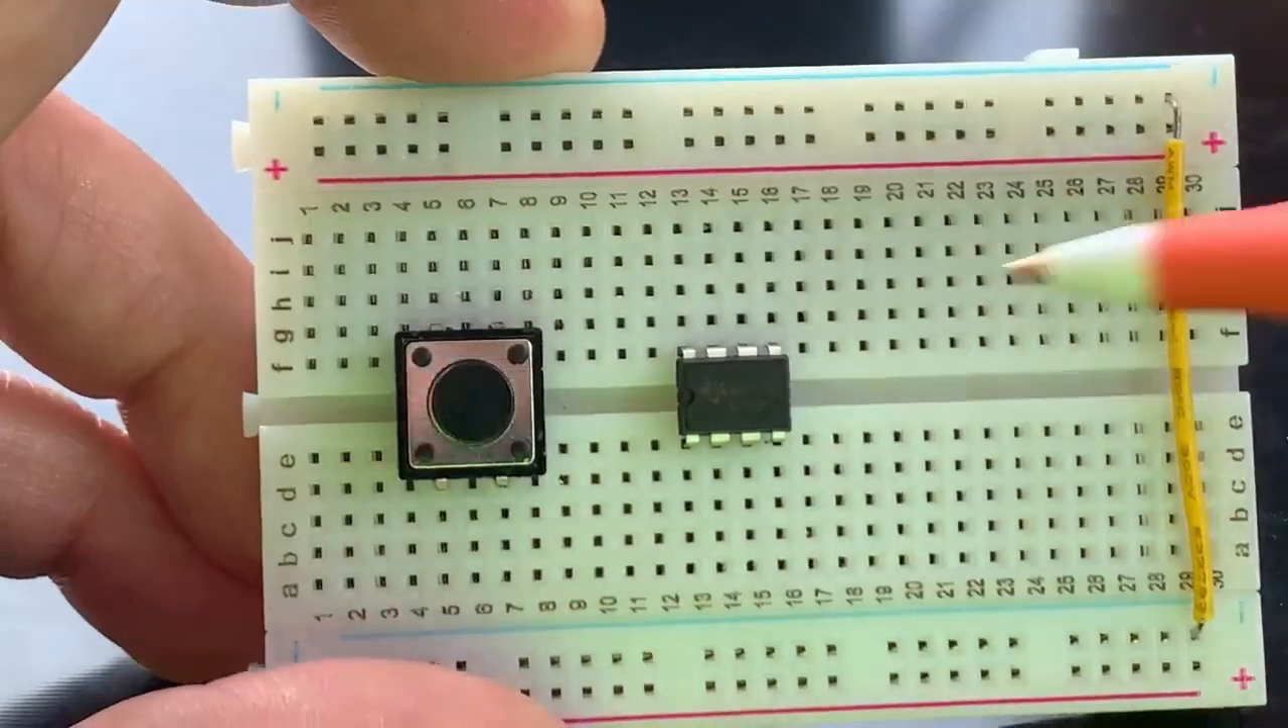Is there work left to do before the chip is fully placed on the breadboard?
No.